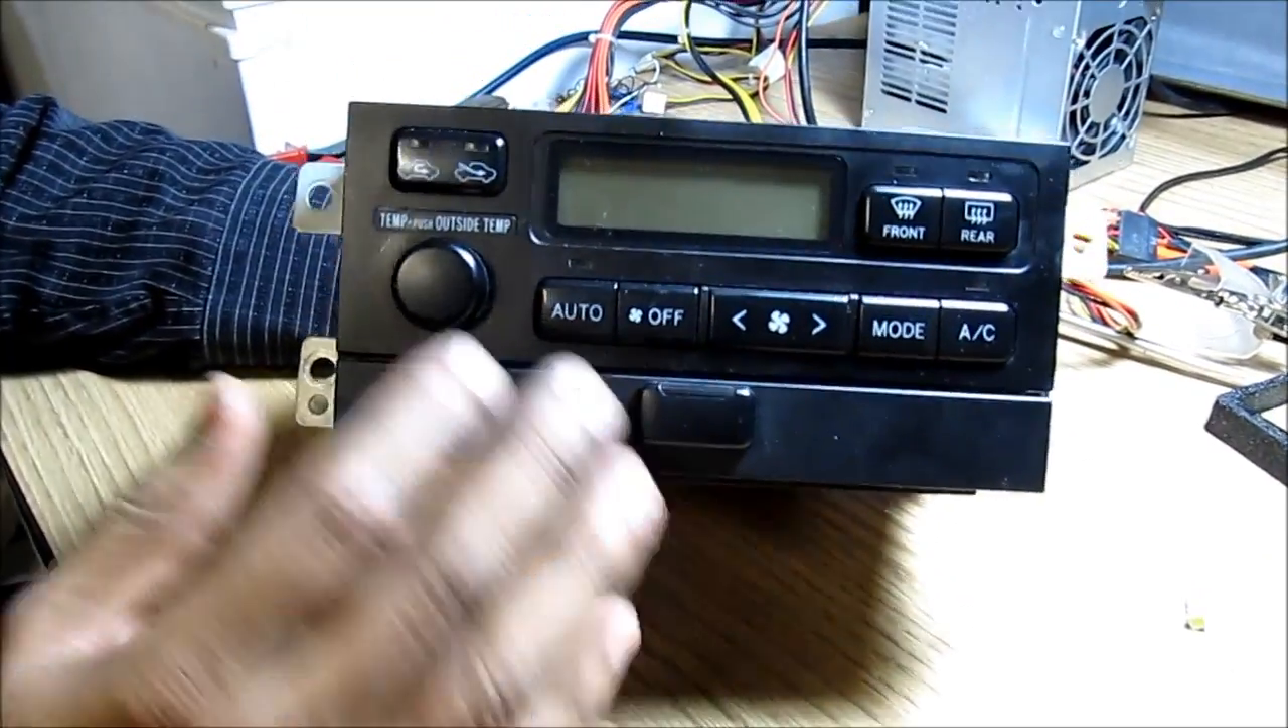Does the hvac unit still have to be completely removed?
No.